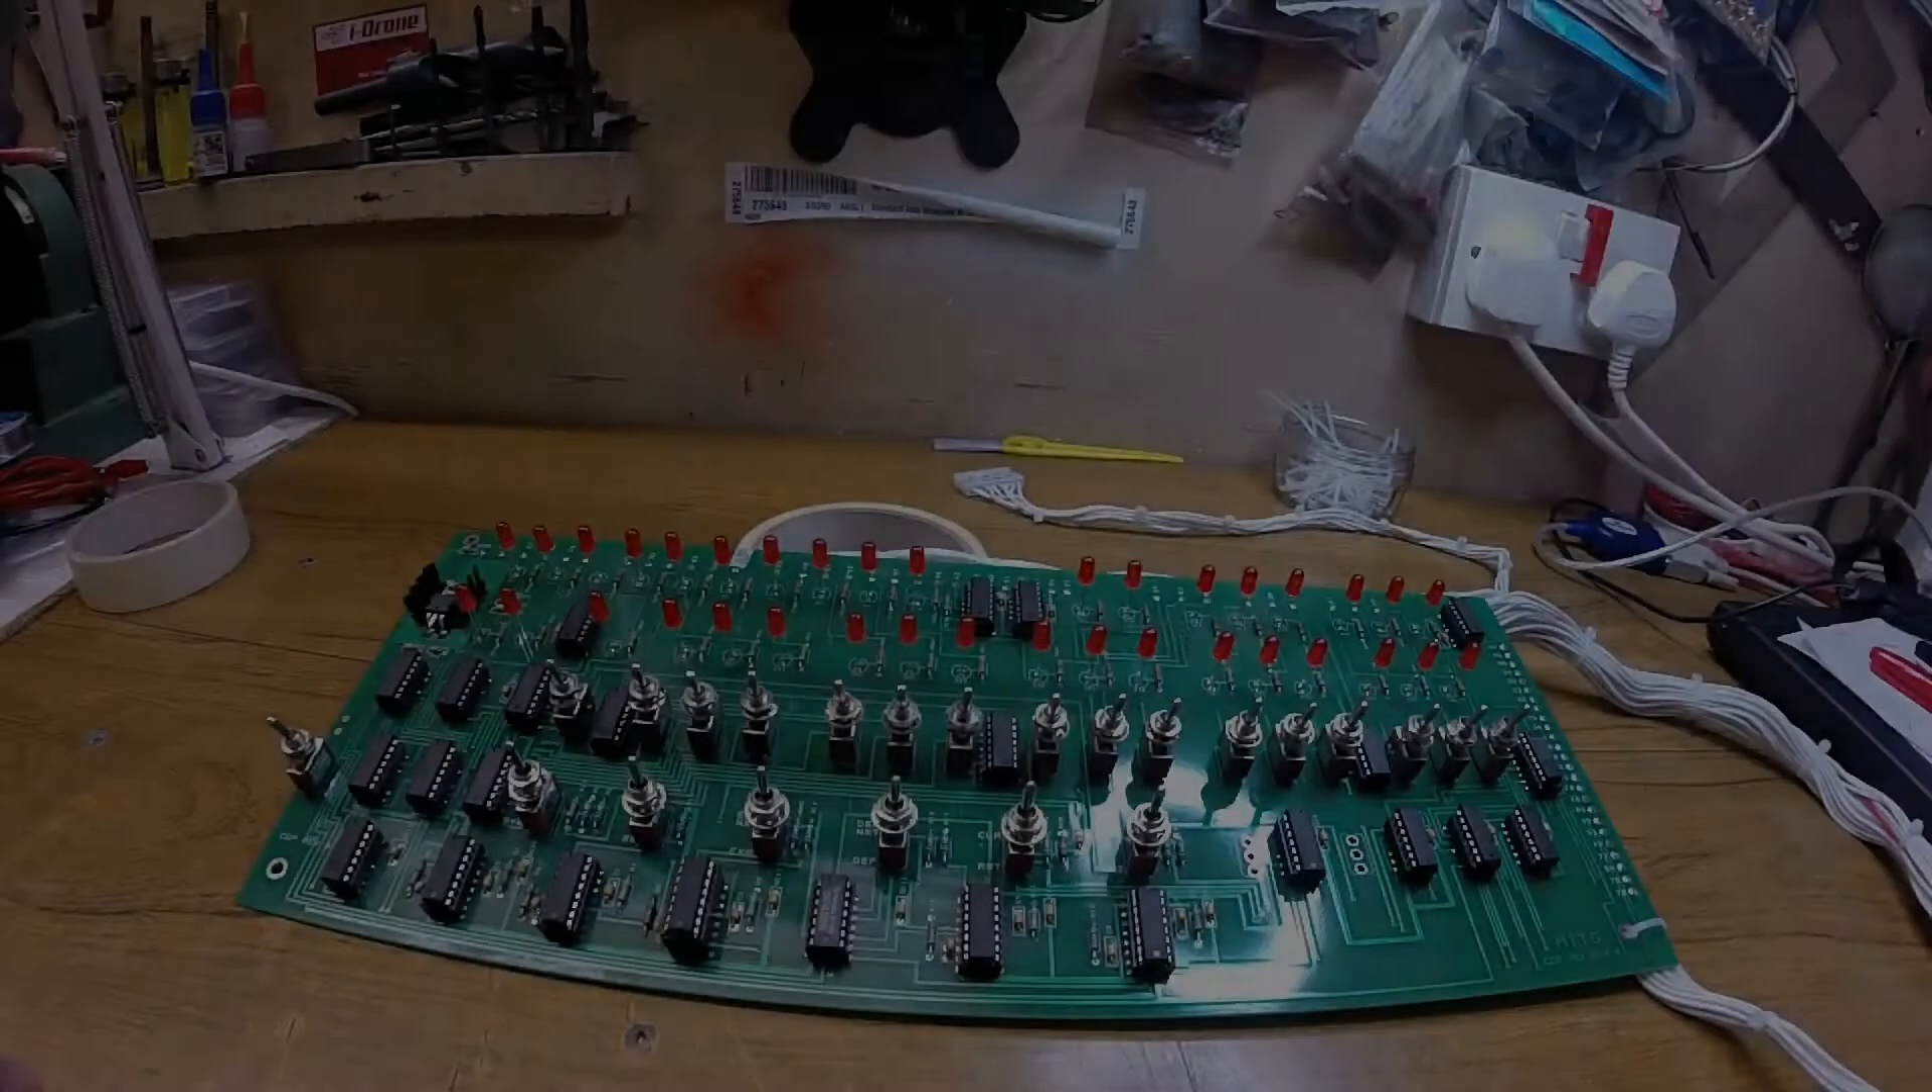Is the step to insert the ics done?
Yes.